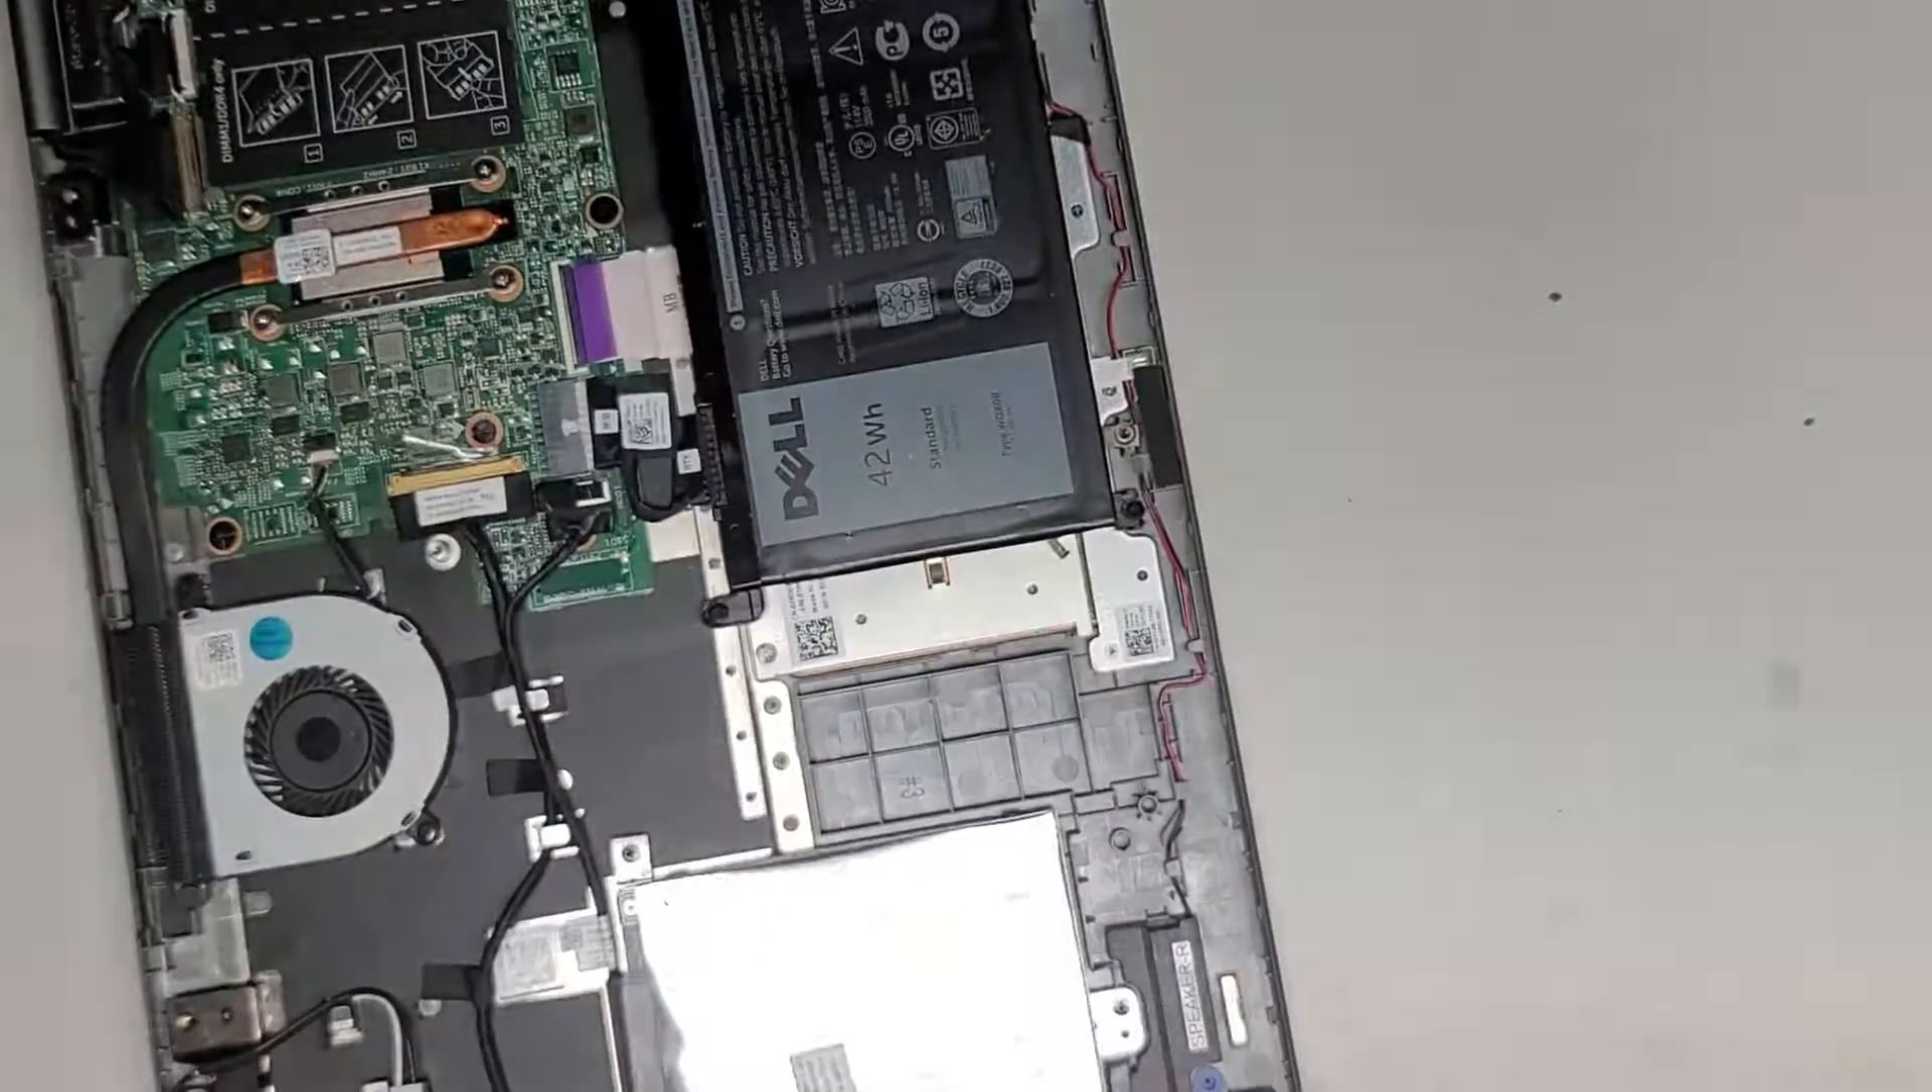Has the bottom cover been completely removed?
Yes.